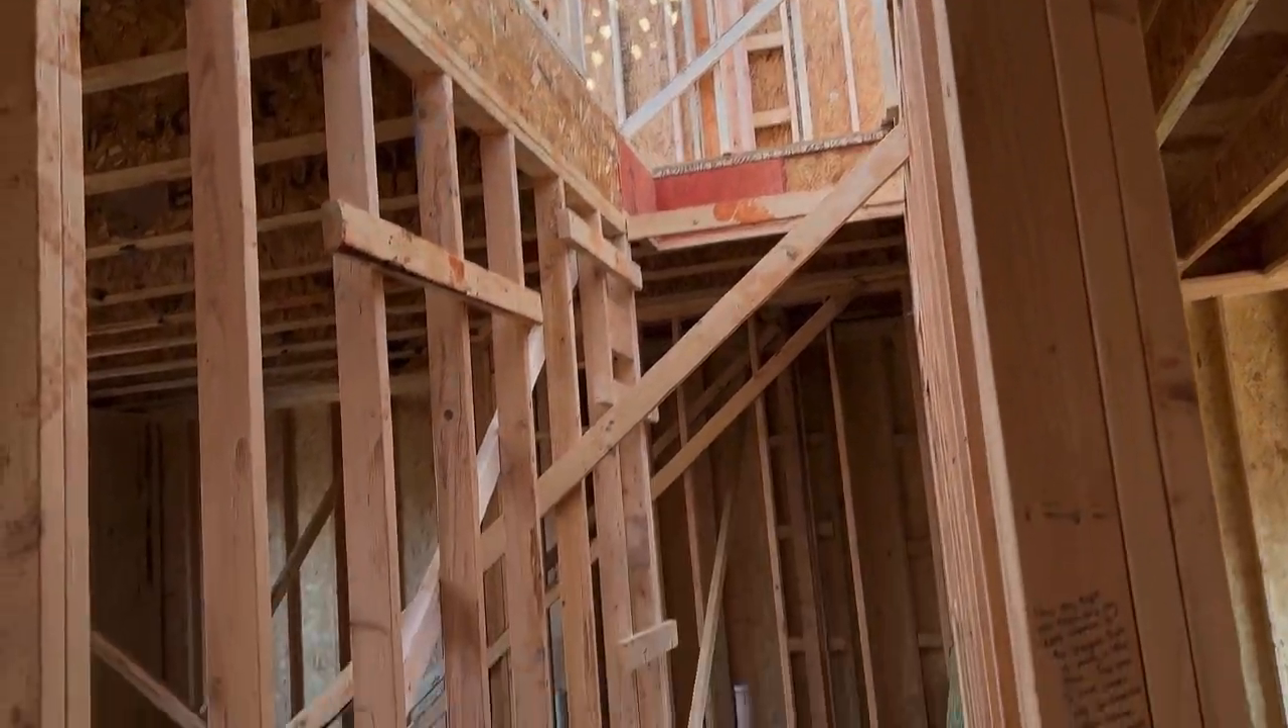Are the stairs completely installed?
No.